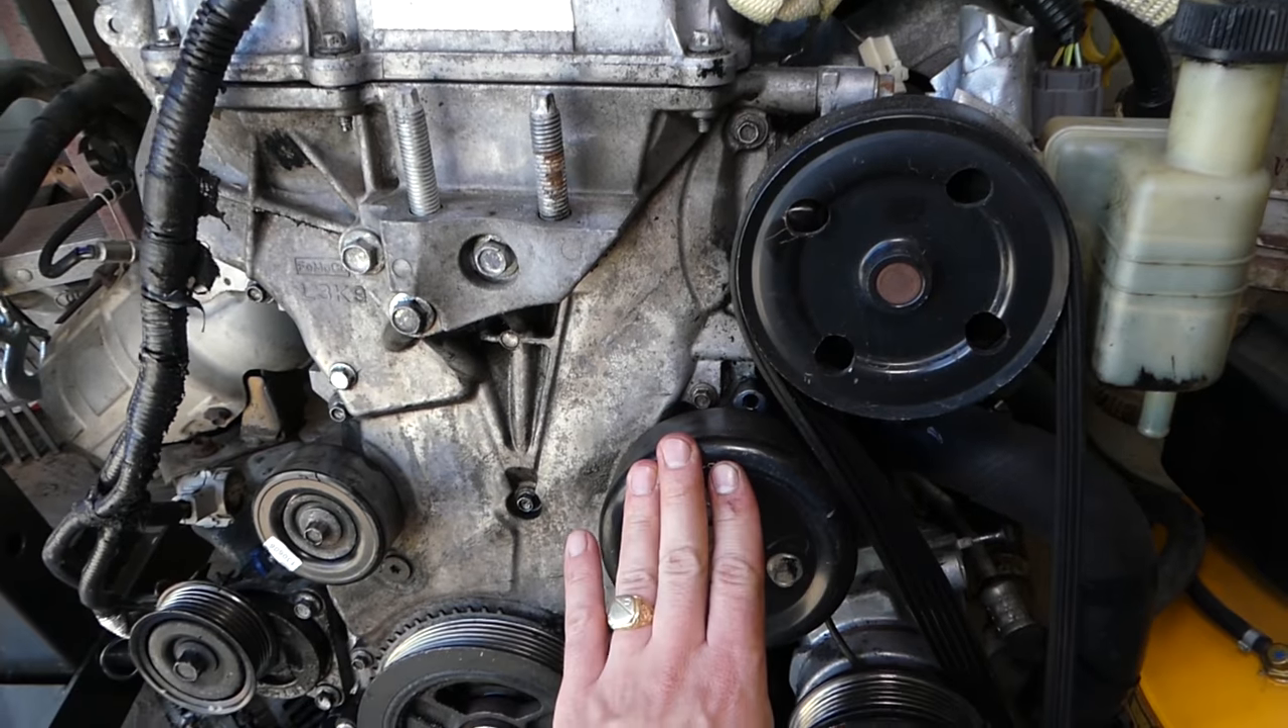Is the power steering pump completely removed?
No.